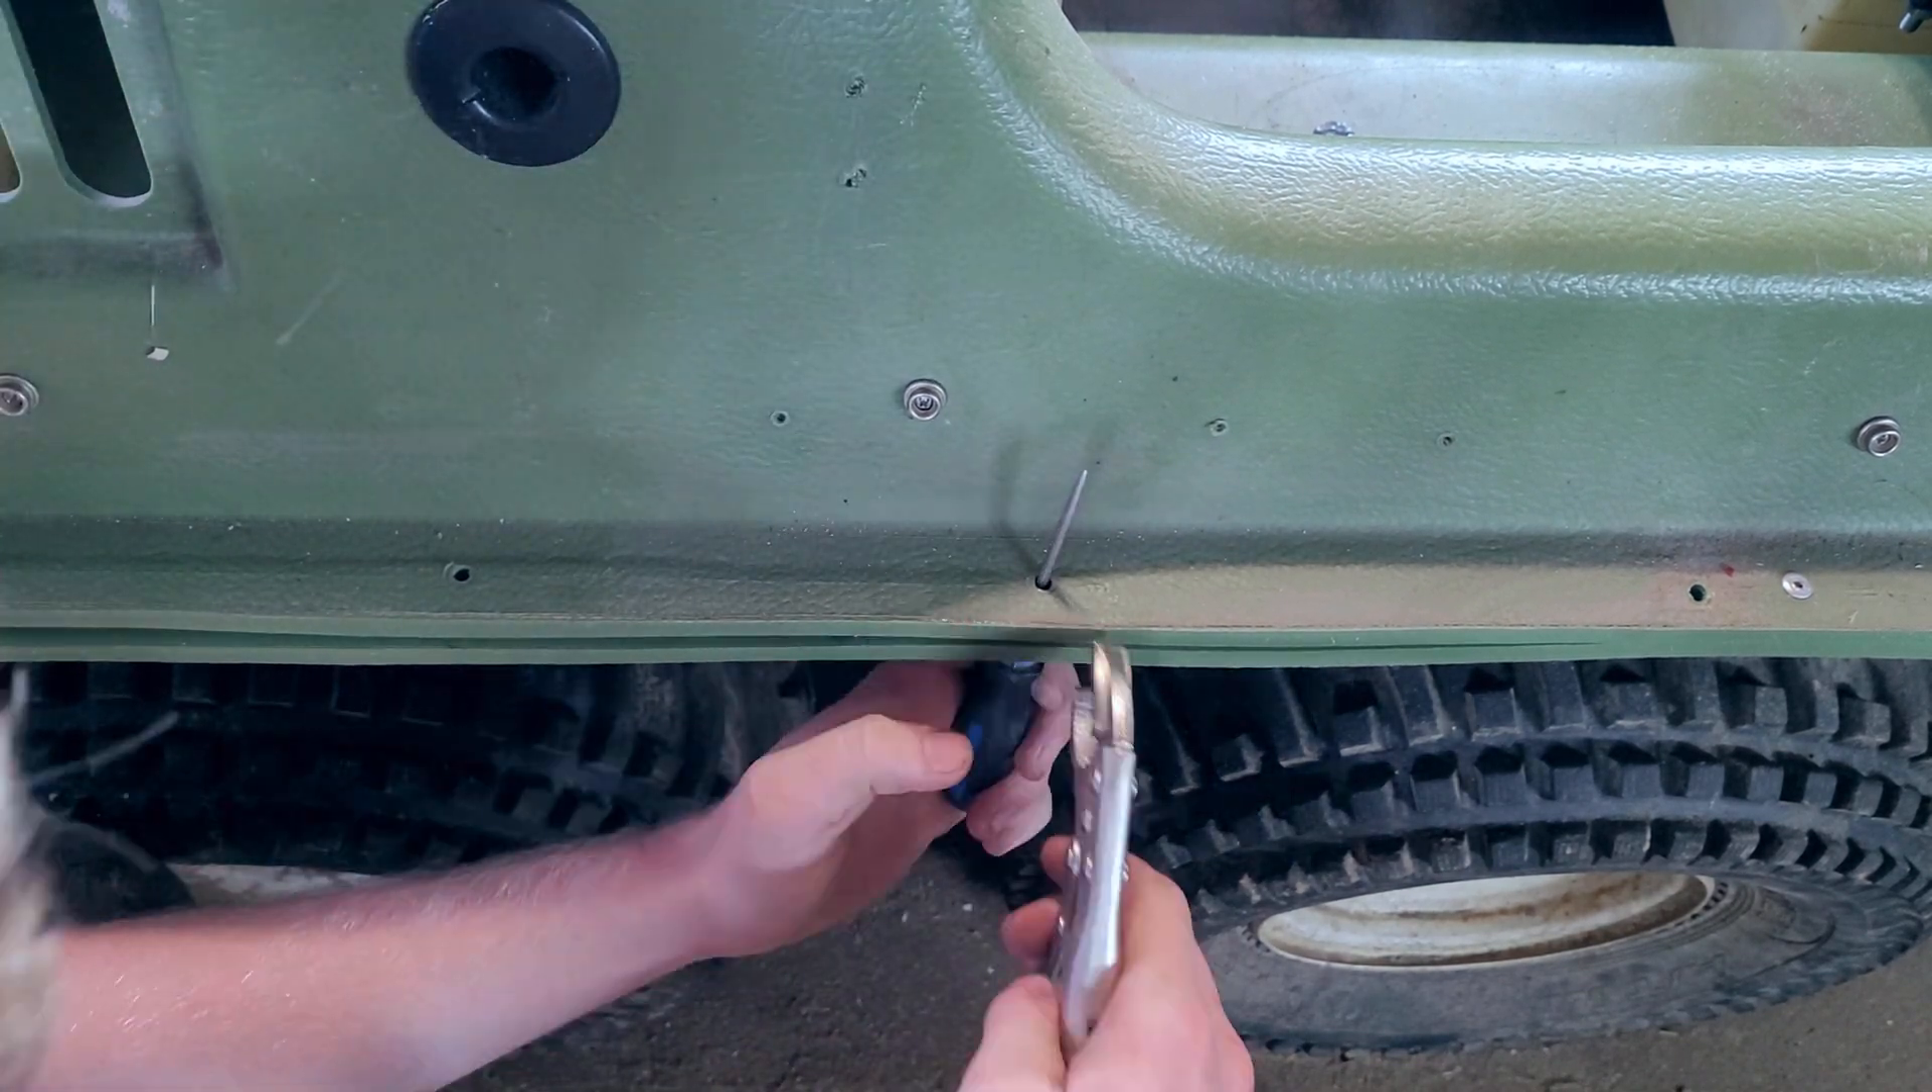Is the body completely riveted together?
No.